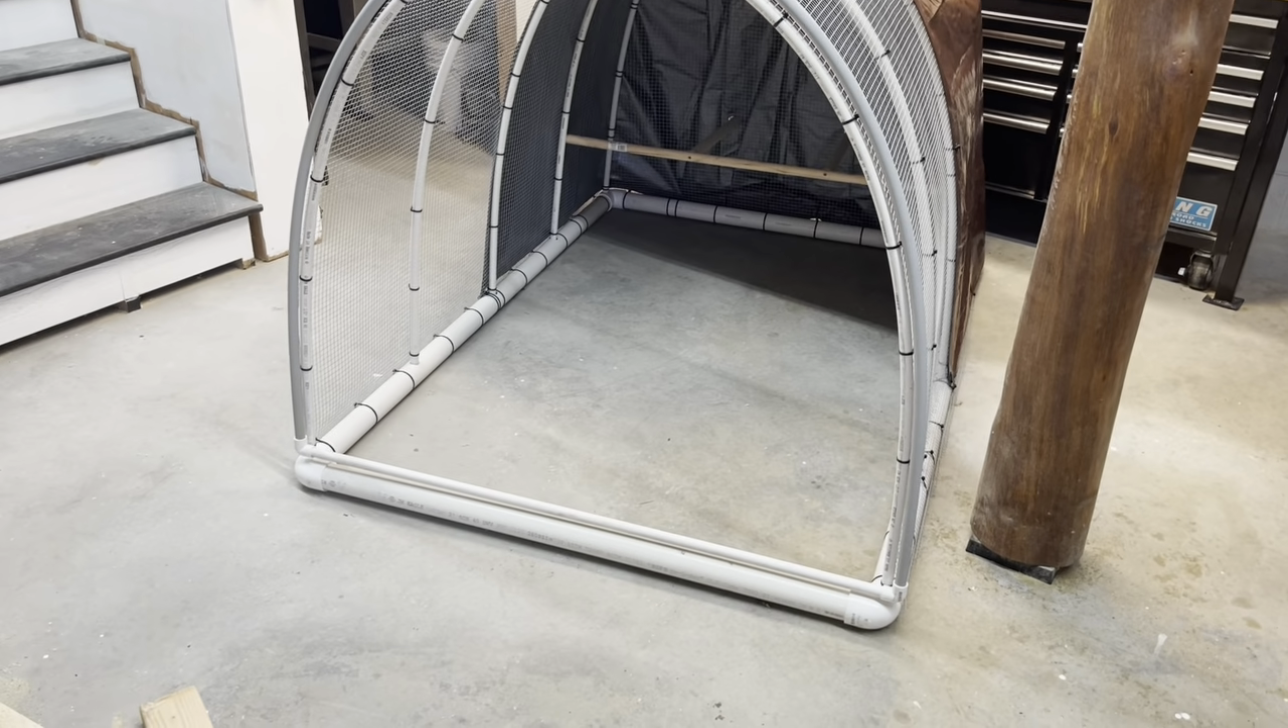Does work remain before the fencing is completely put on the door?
Yes.